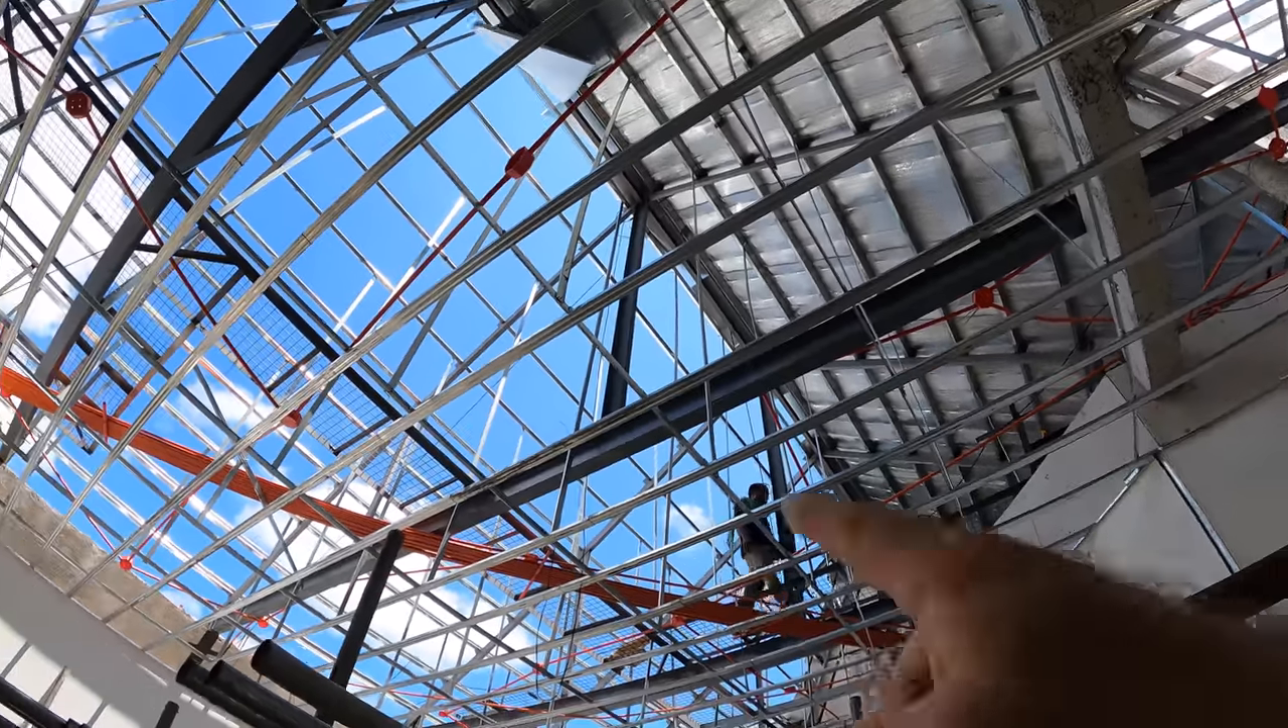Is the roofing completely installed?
No.